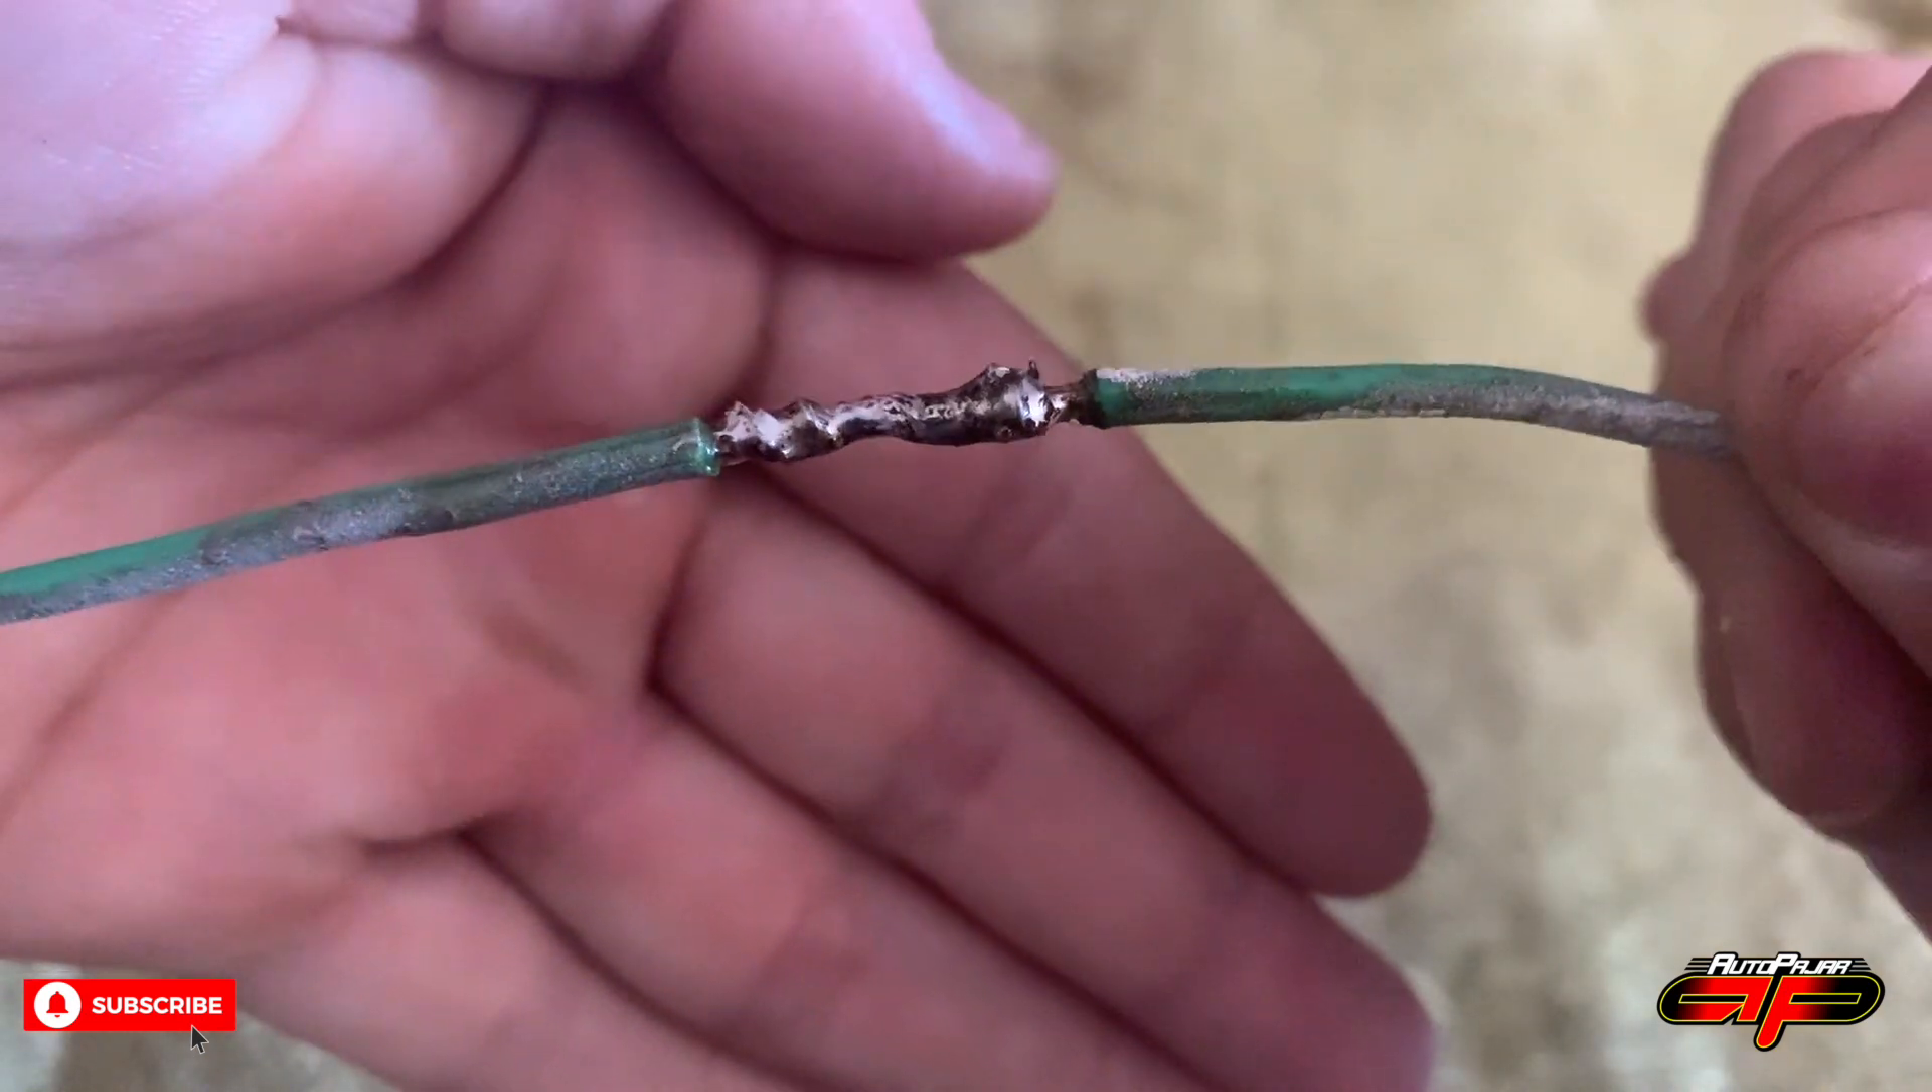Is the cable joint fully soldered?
Yes.